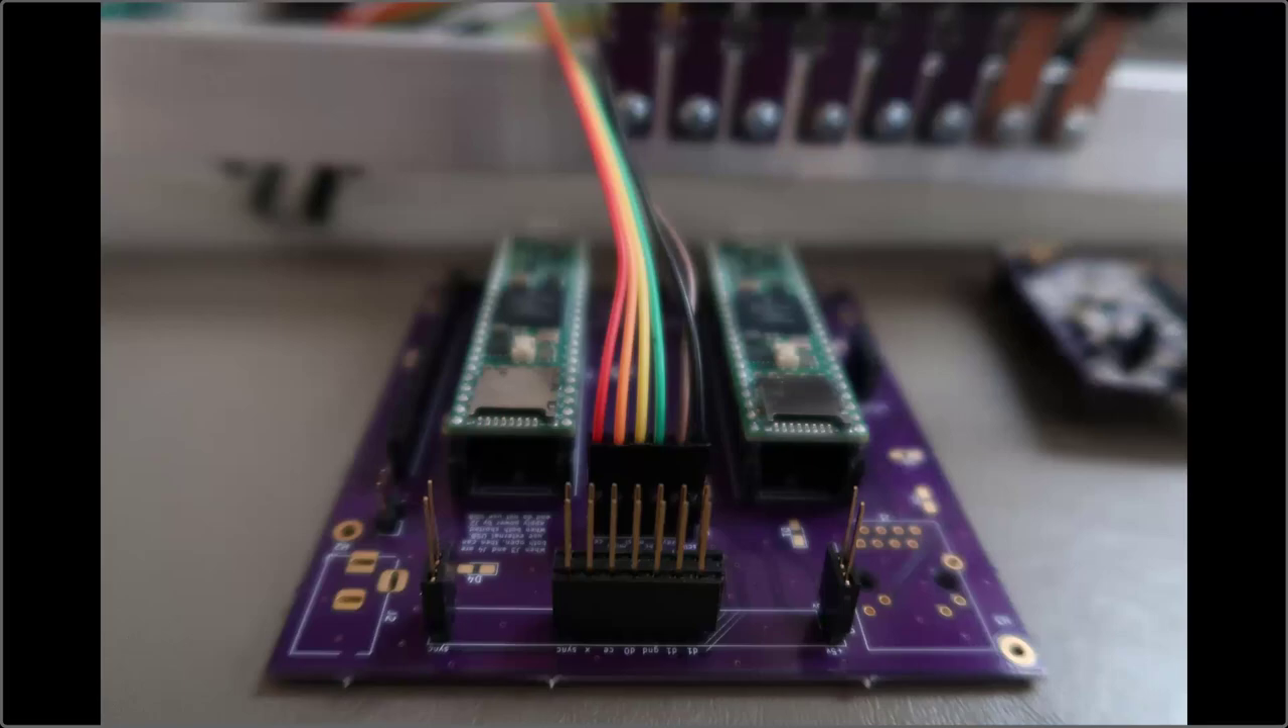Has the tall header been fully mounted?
Yes.